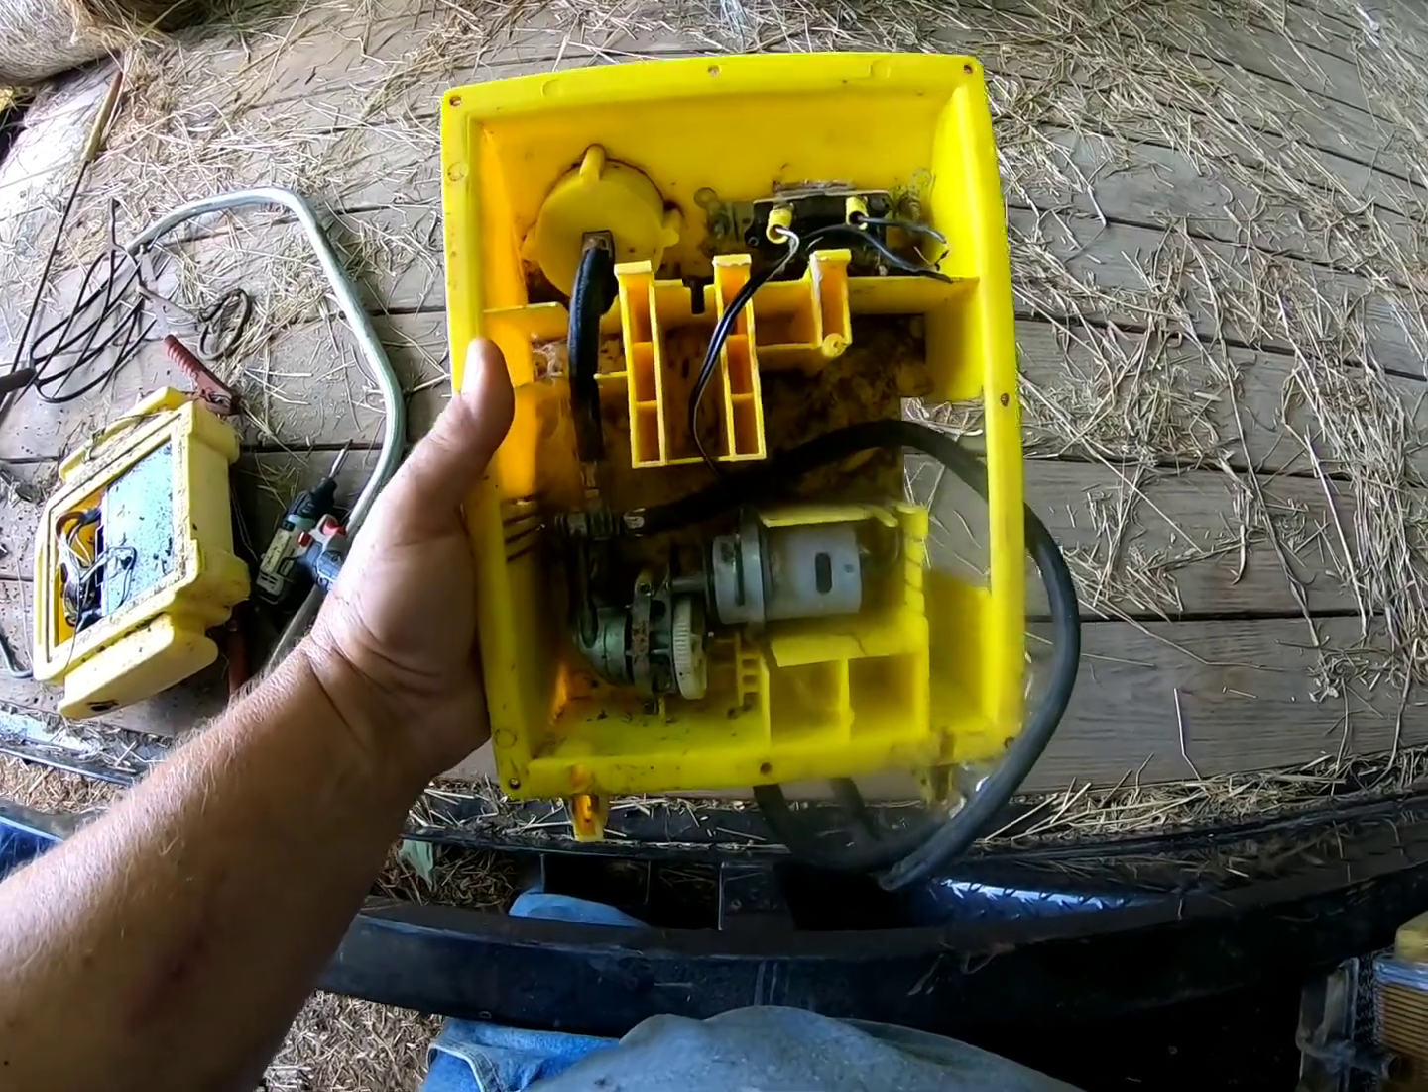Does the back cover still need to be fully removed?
No.